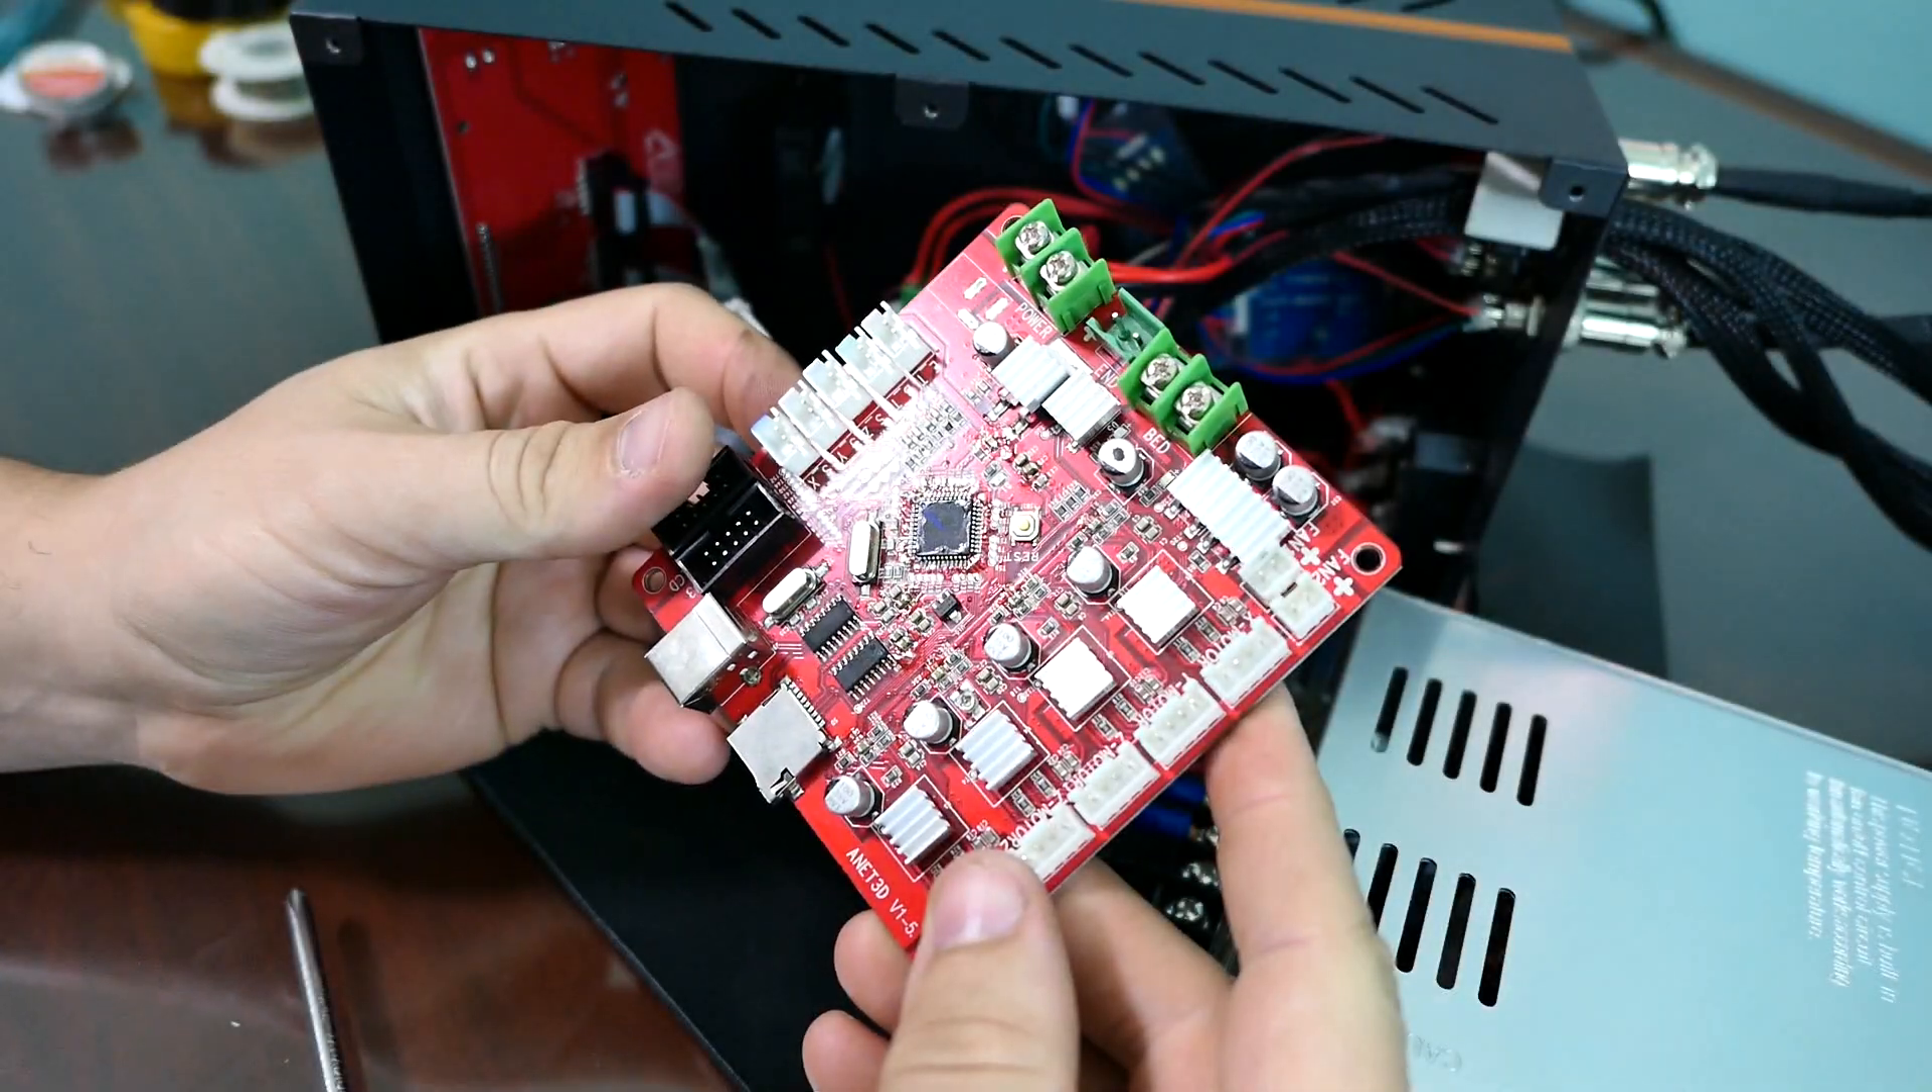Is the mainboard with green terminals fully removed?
Yes.